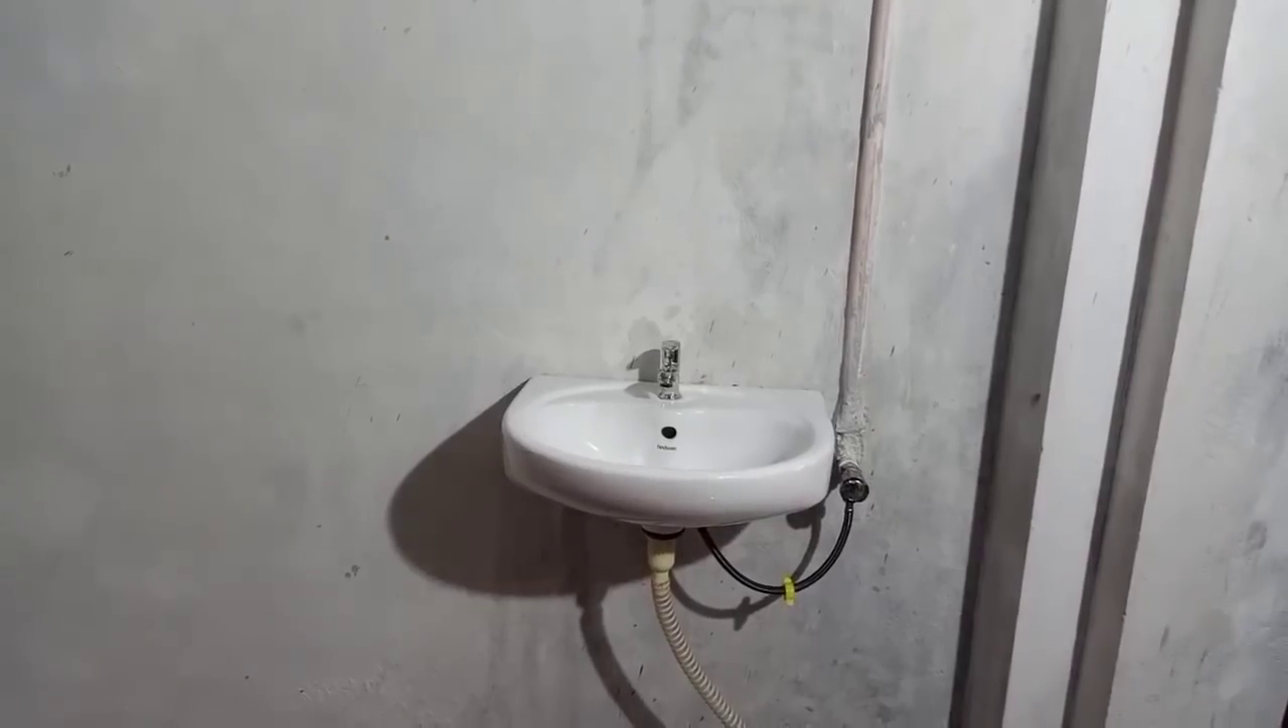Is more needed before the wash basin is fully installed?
No.